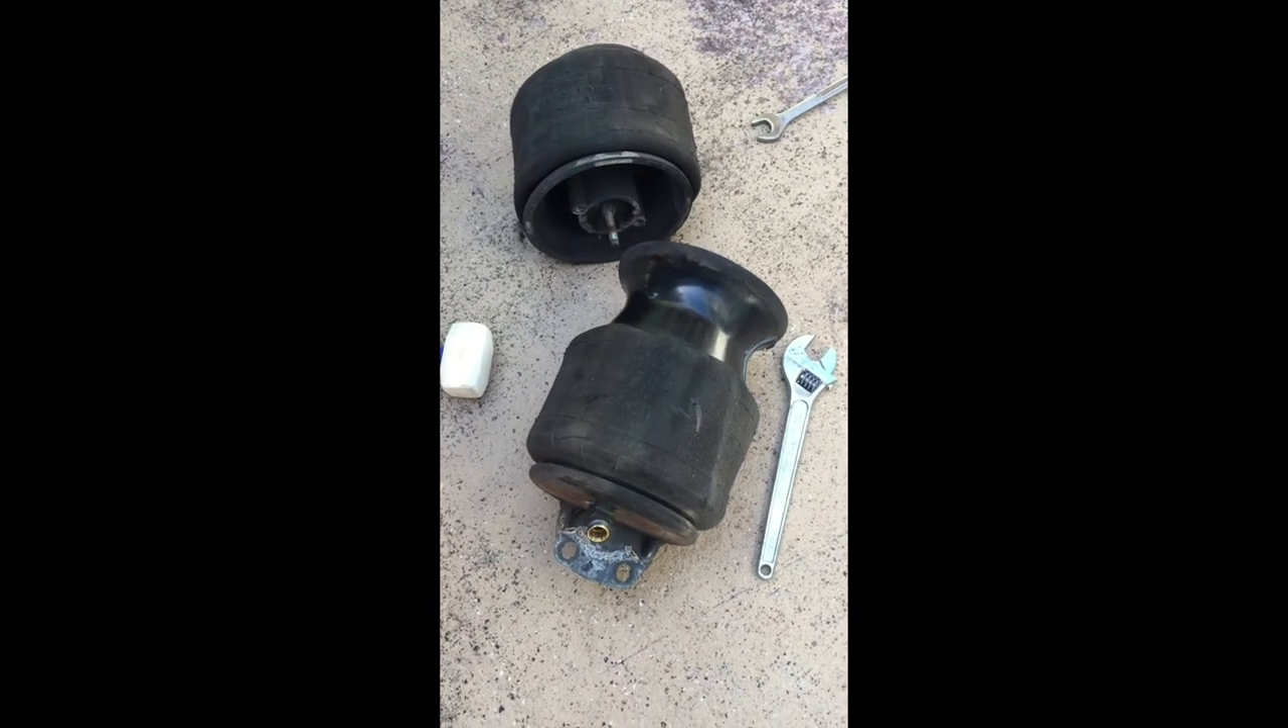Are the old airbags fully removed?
Yes.